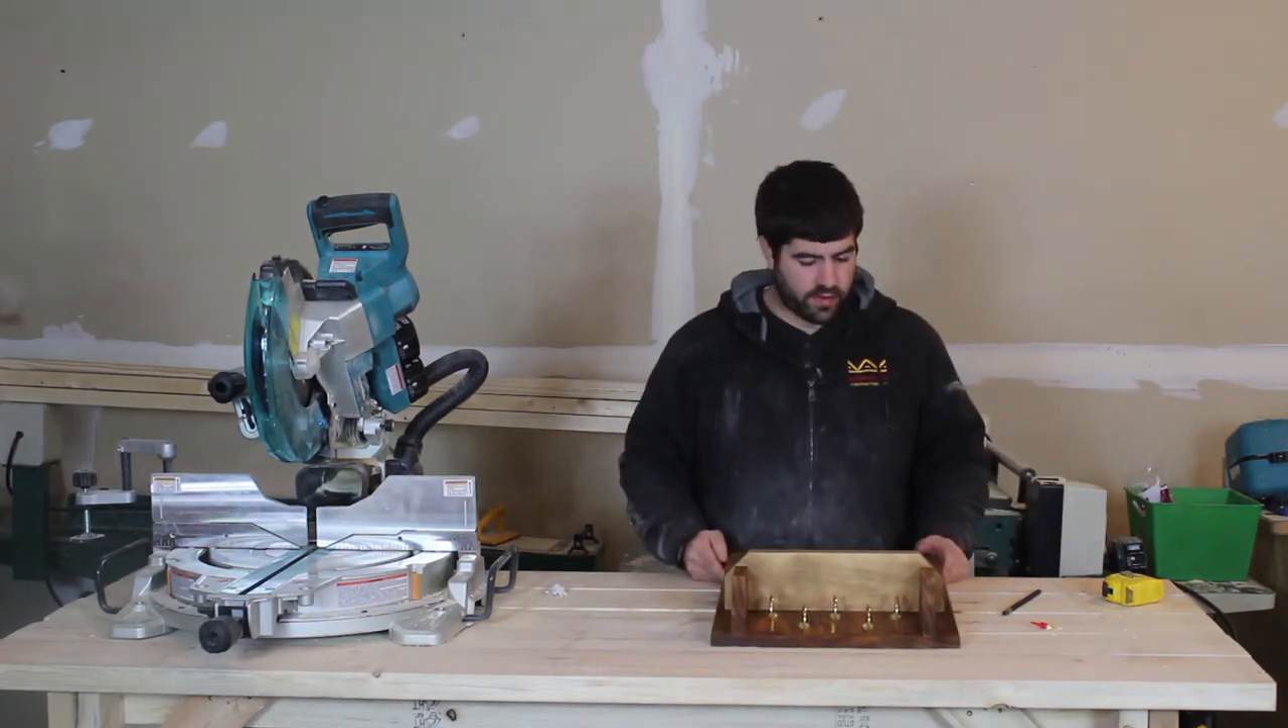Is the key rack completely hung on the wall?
No.